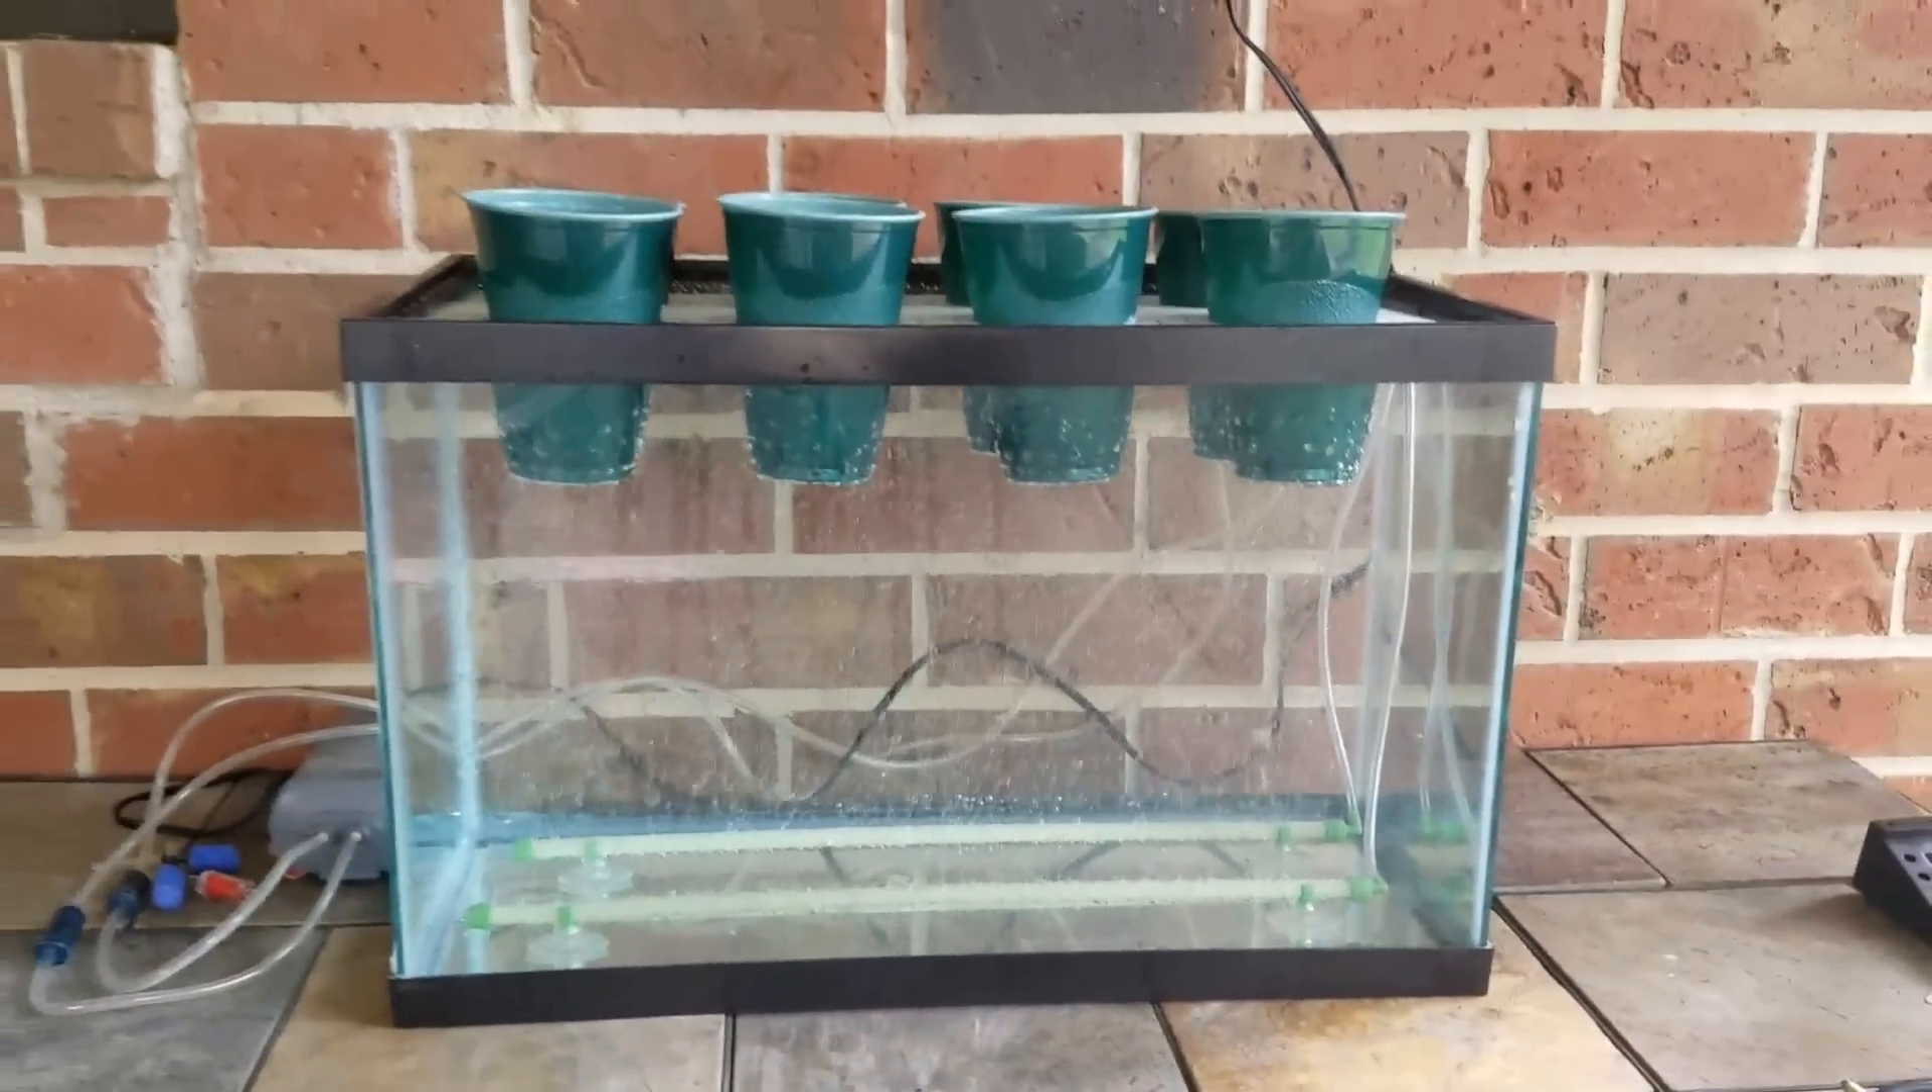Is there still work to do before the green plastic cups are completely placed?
No.